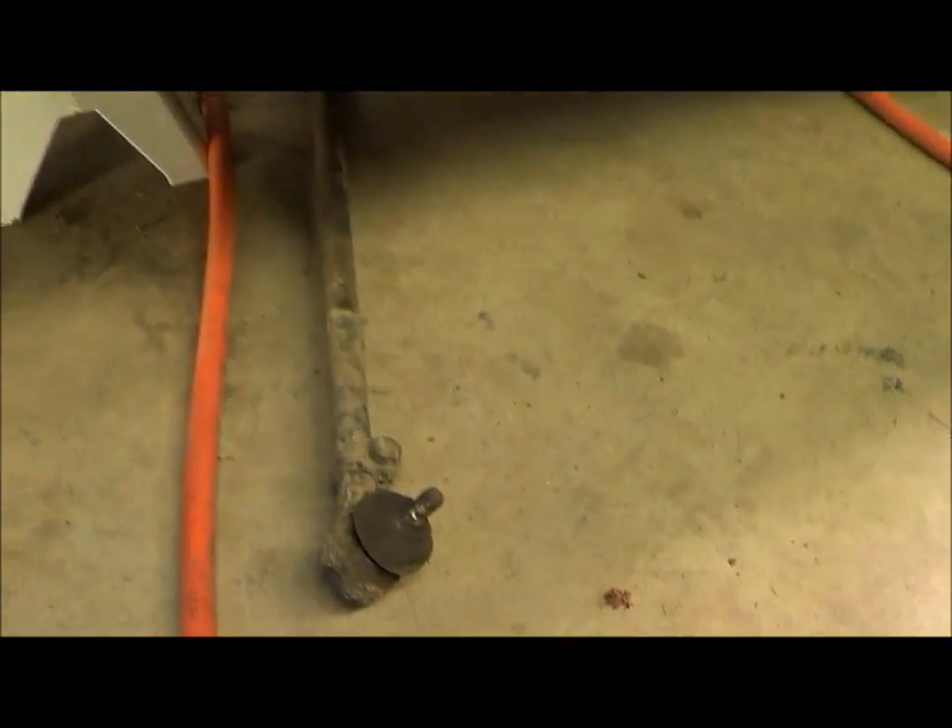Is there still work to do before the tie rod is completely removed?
No.